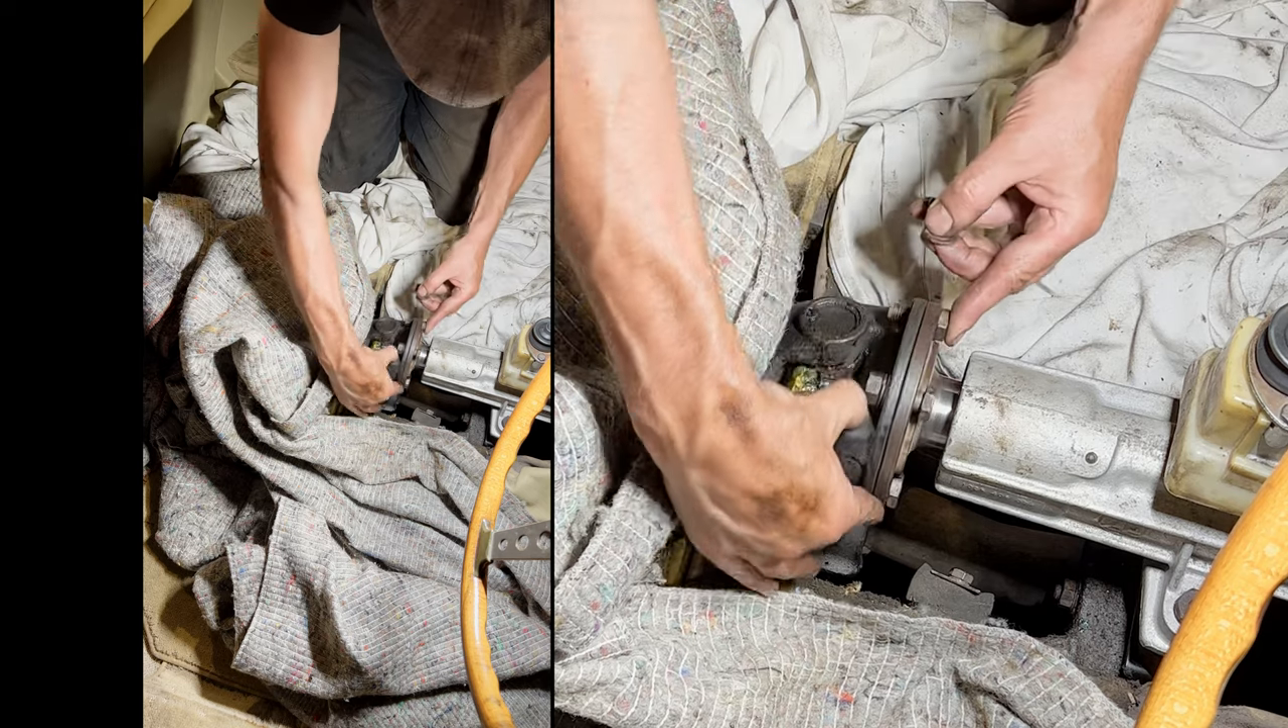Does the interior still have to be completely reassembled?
Yes.